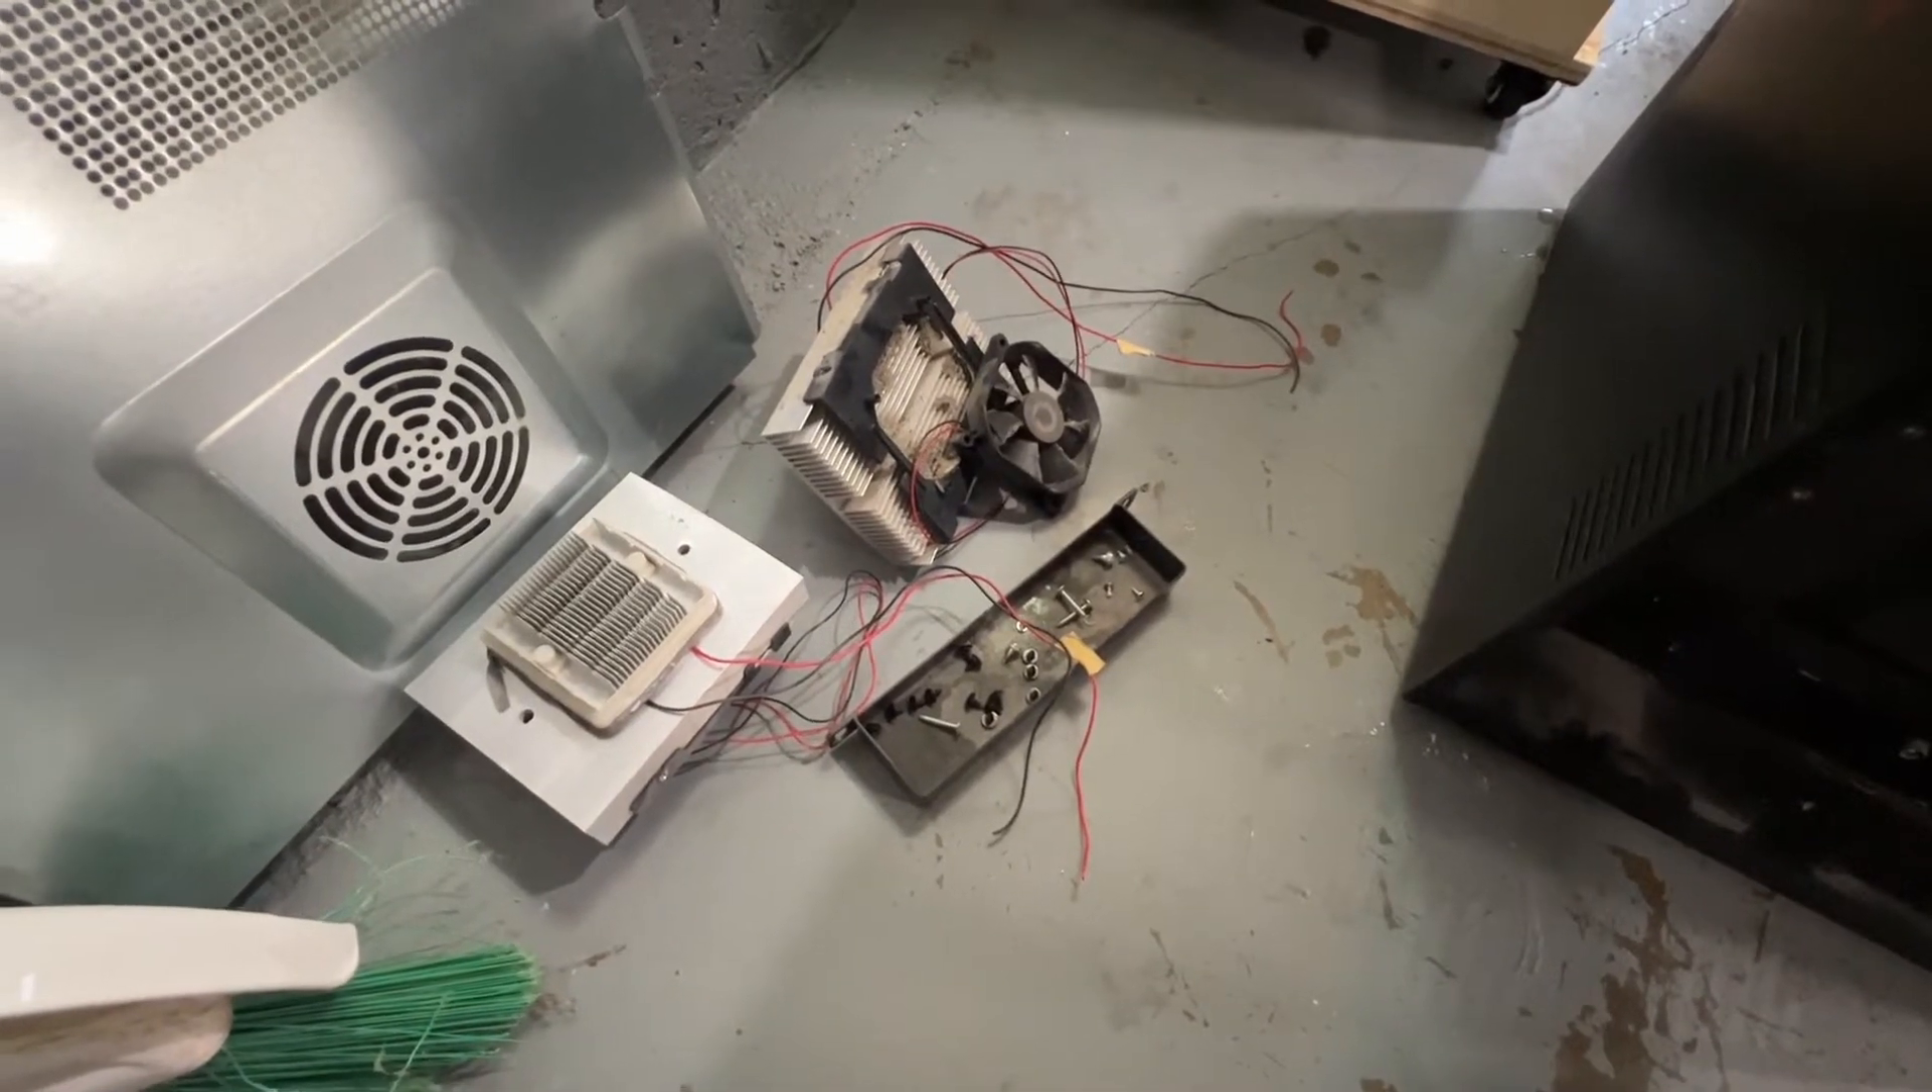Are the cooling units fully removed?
Yes.